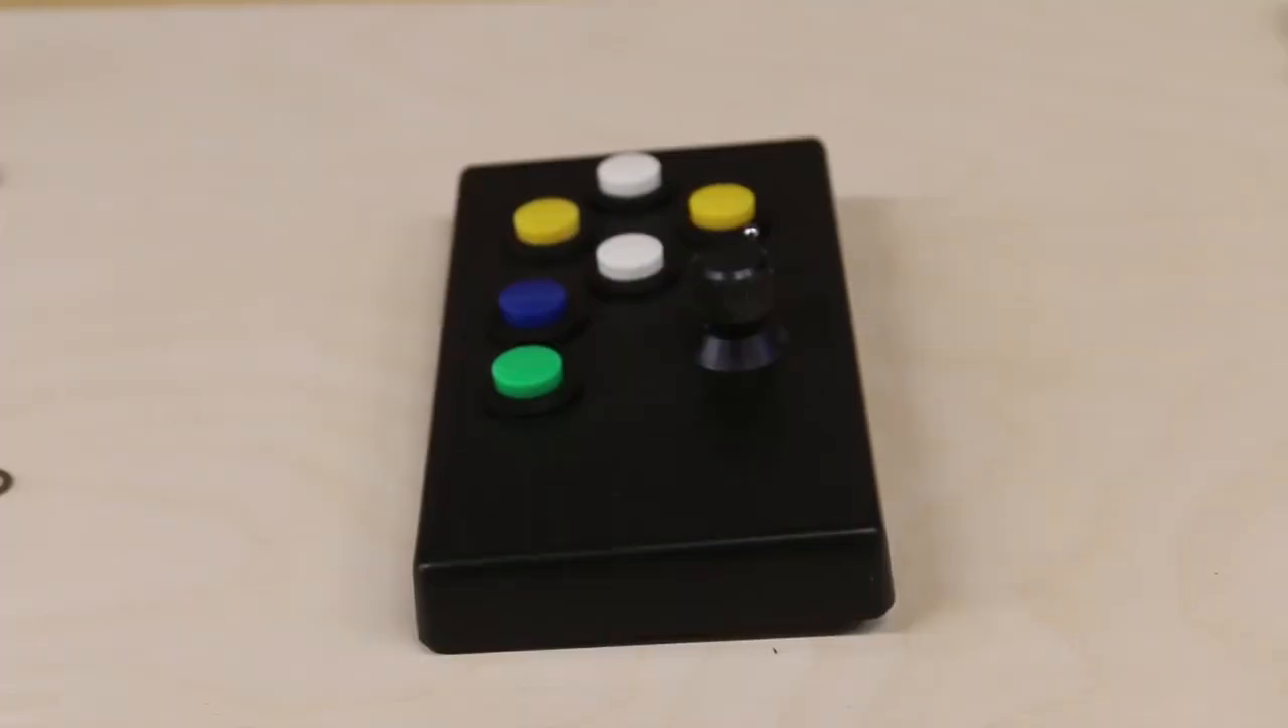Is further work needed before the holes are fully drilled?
No.